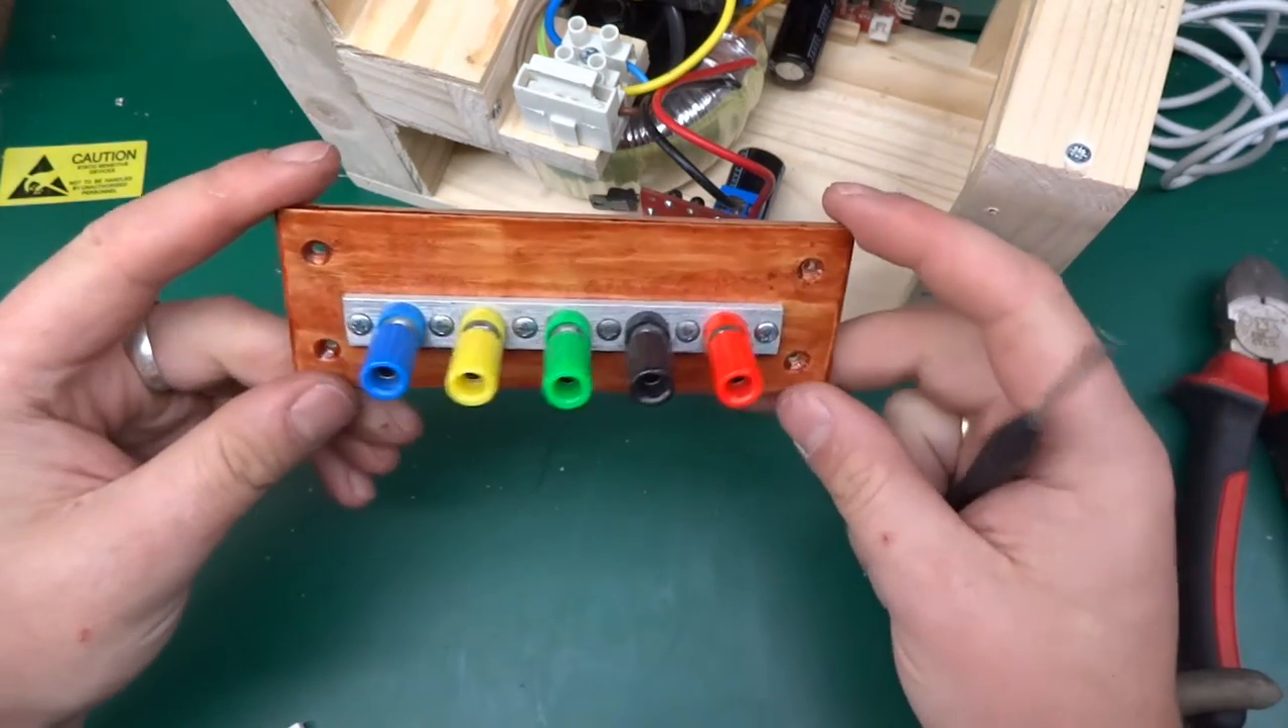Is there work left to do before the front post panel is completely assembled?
No.